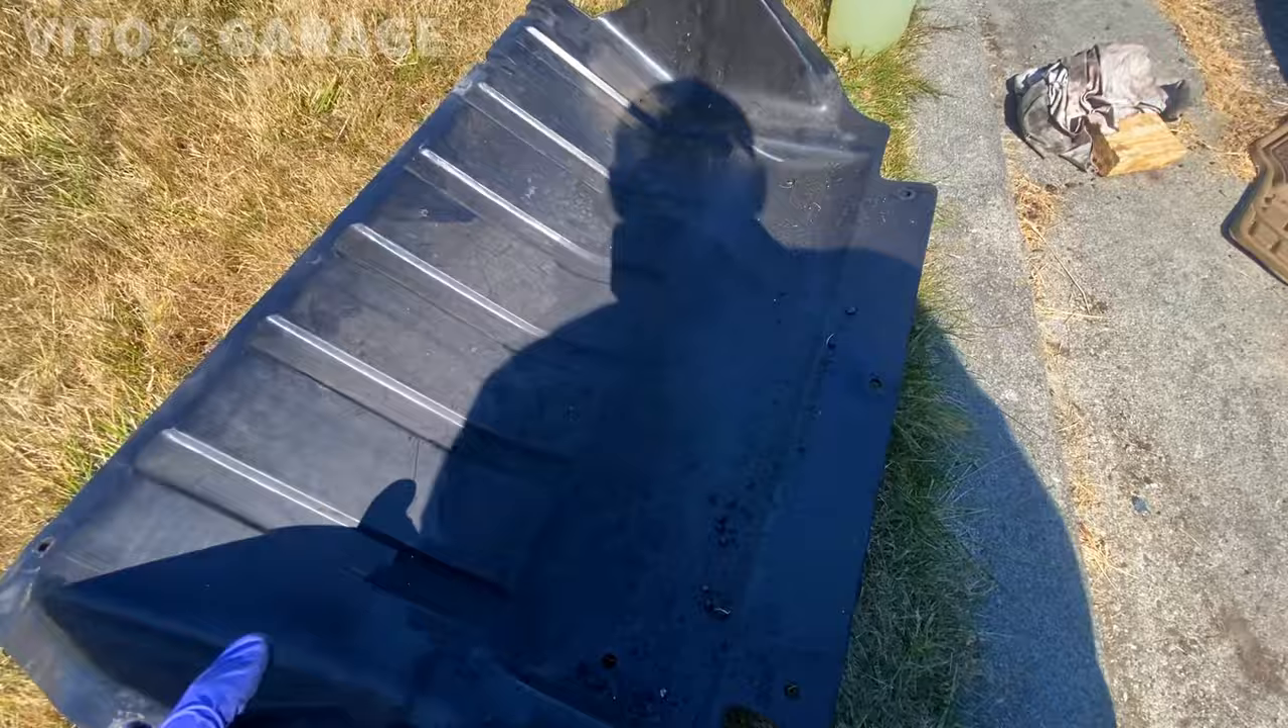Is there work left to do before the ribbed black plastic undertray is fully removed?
No.